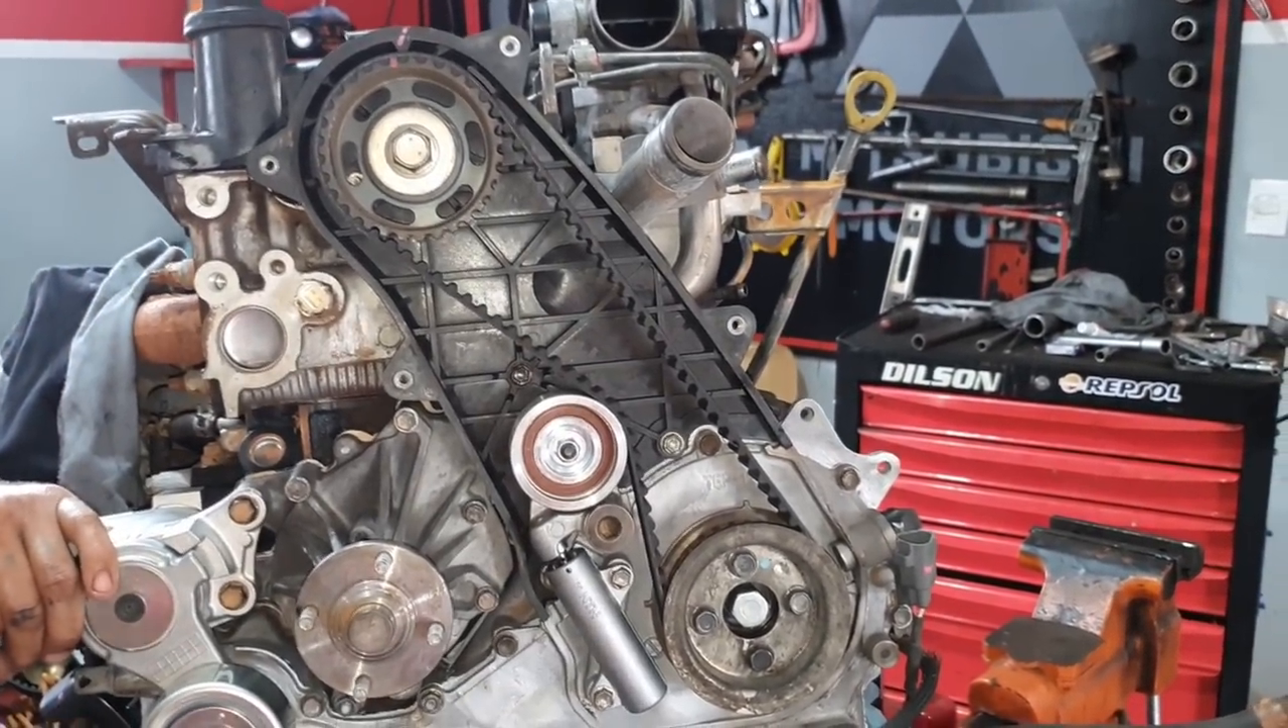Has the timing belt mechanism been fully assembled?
Yes.